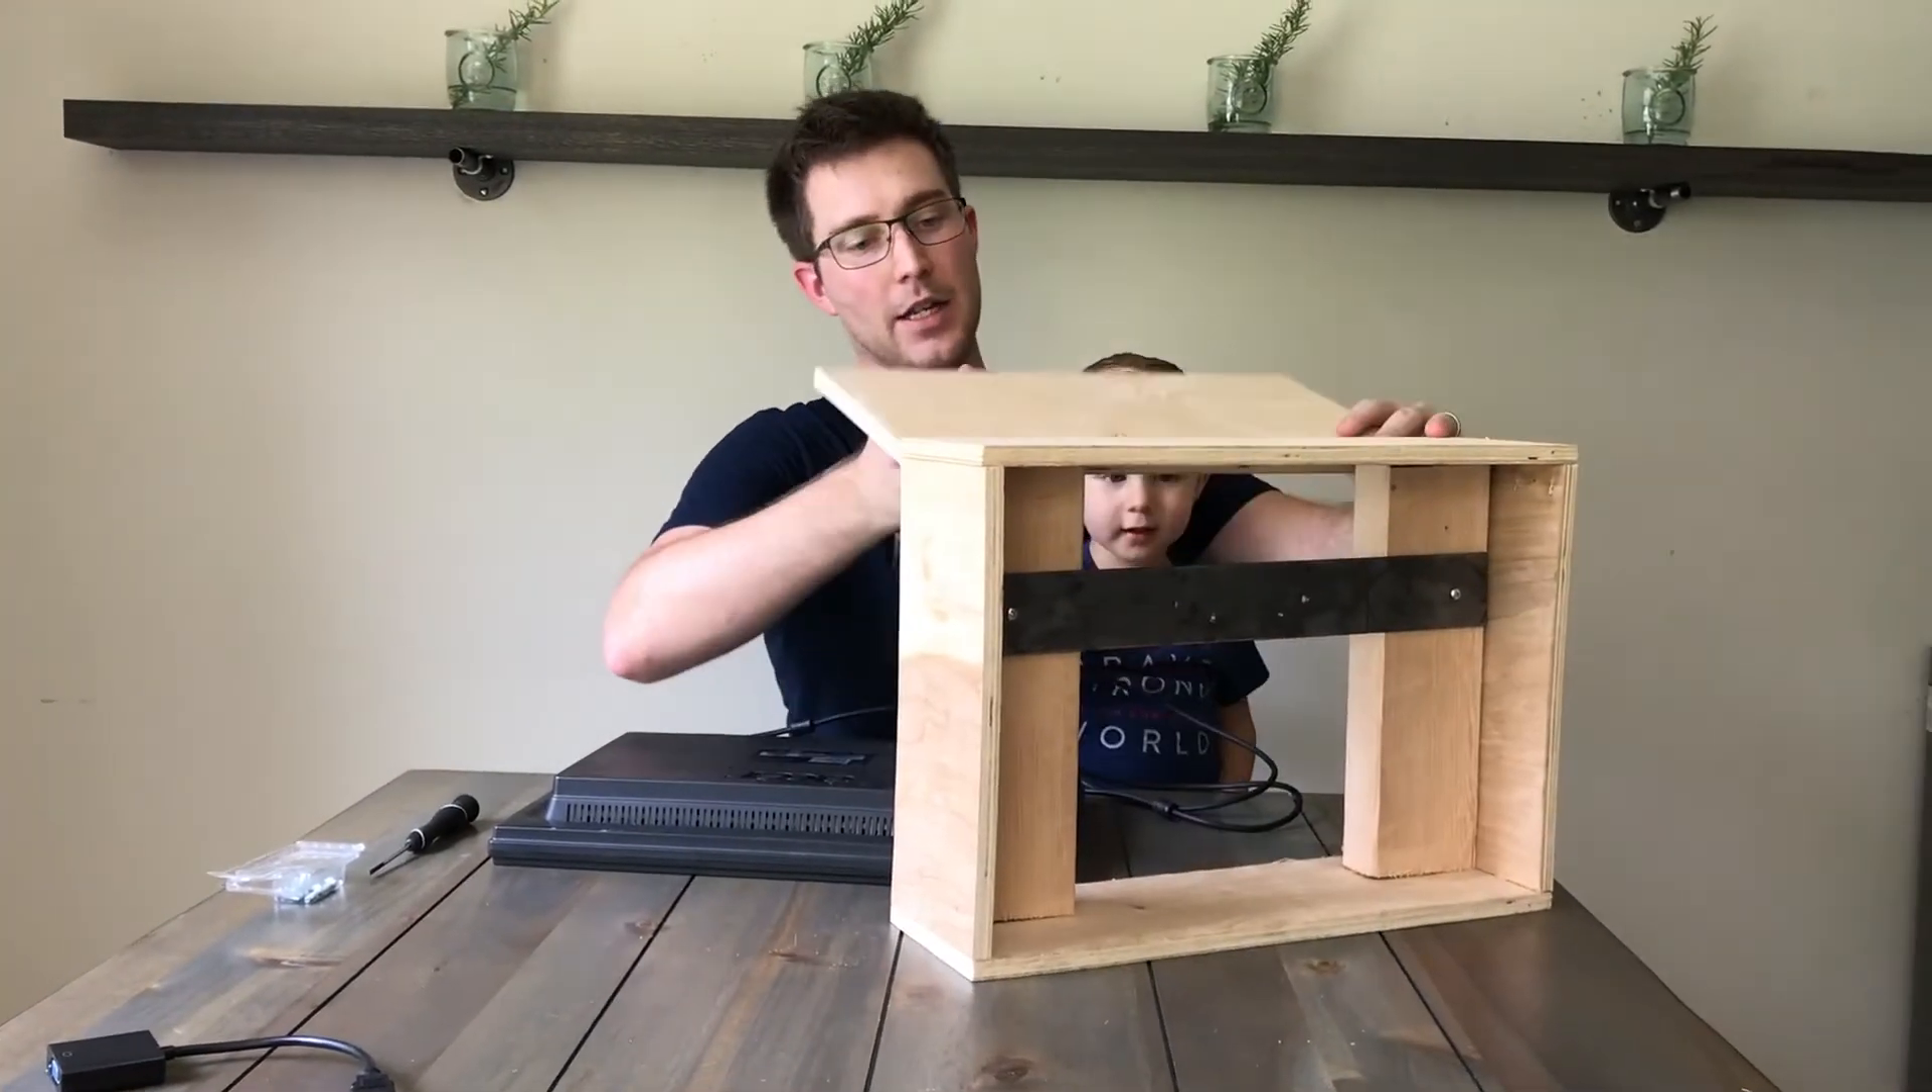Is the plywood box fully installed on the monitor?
No.